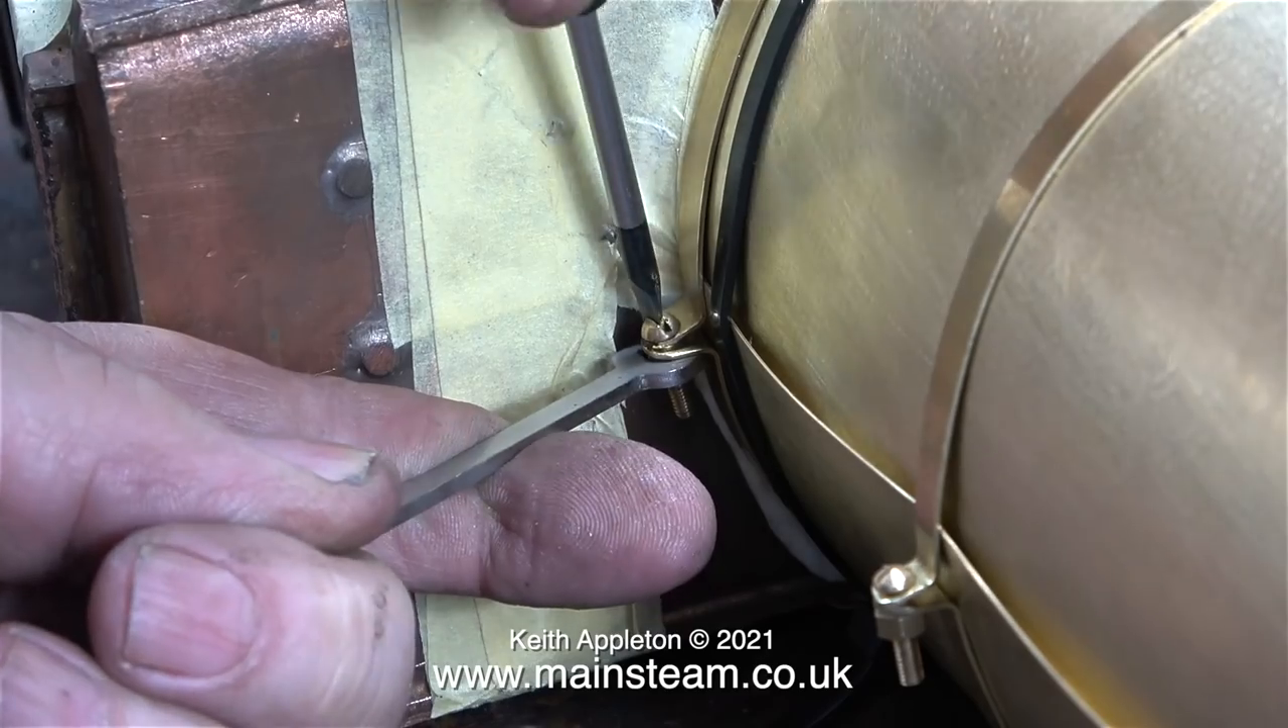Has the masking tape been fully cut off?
No.